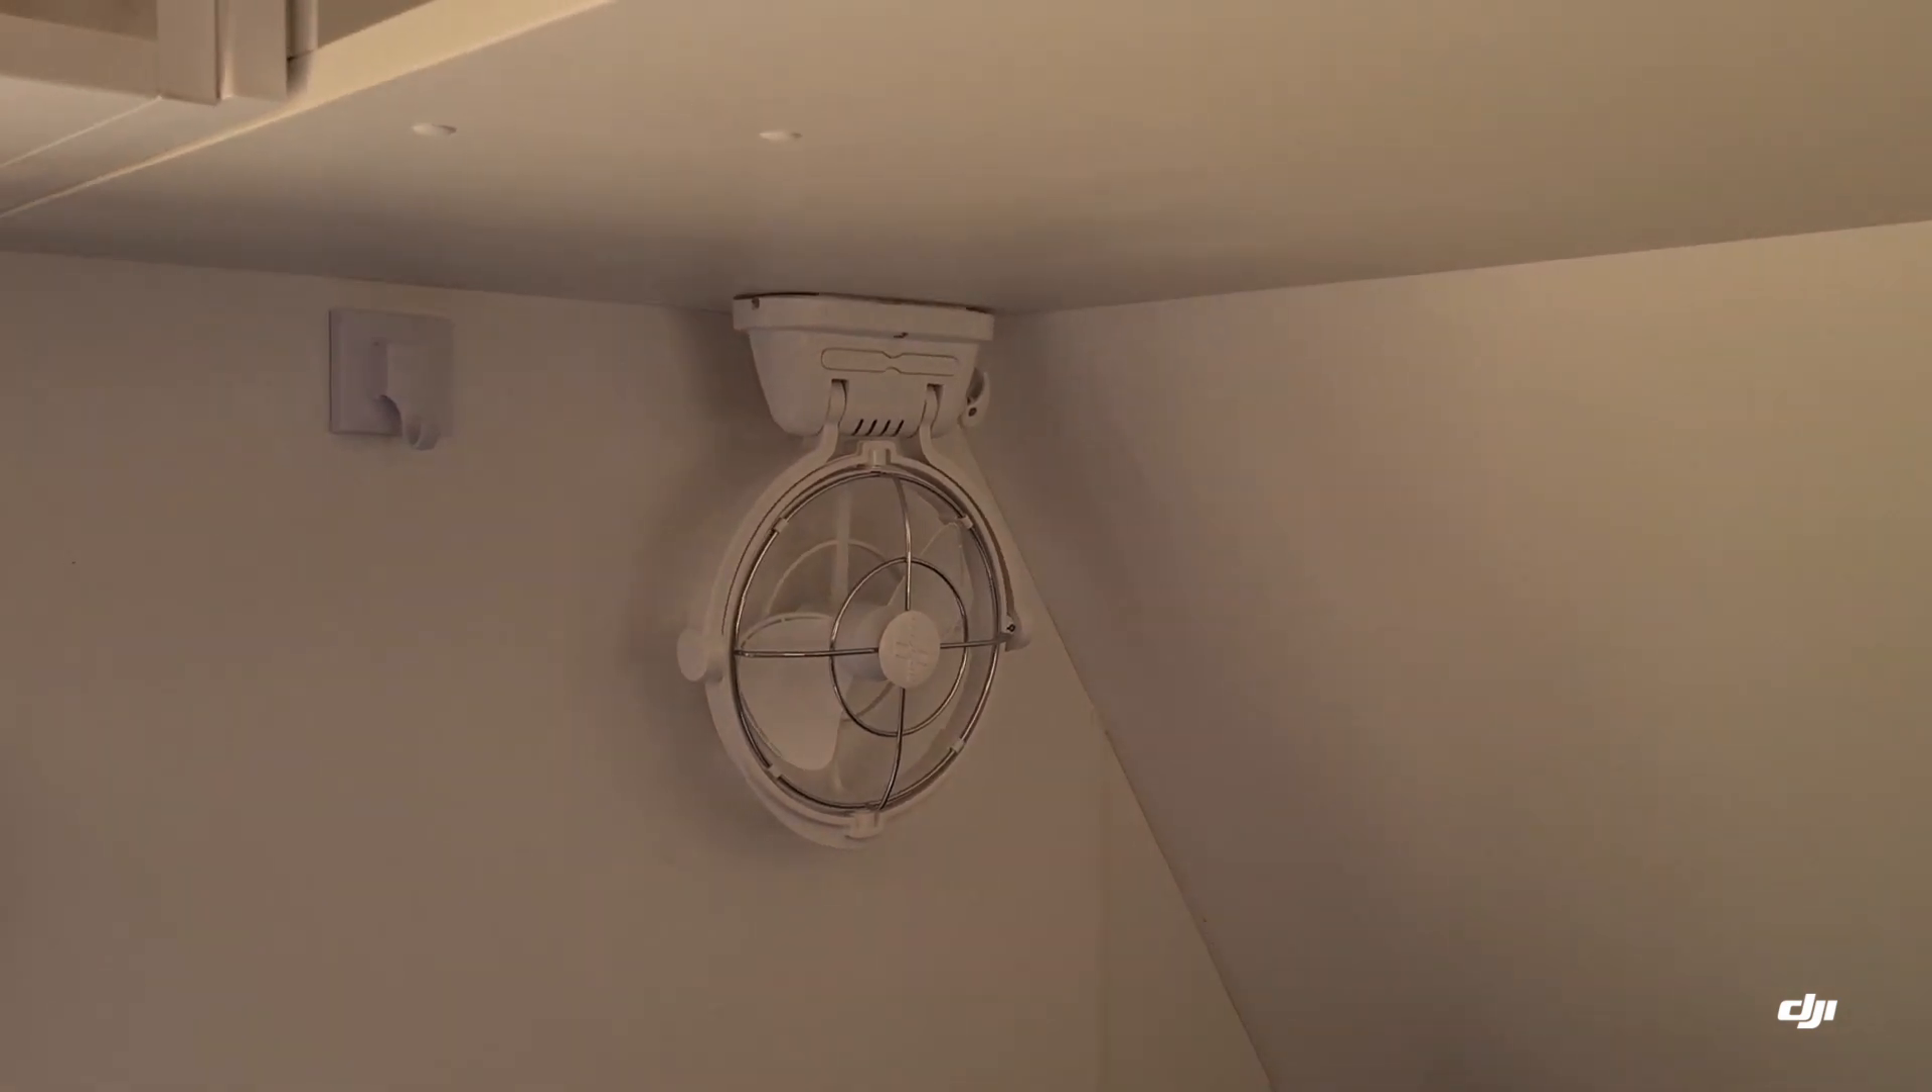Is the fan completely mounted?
Yes.